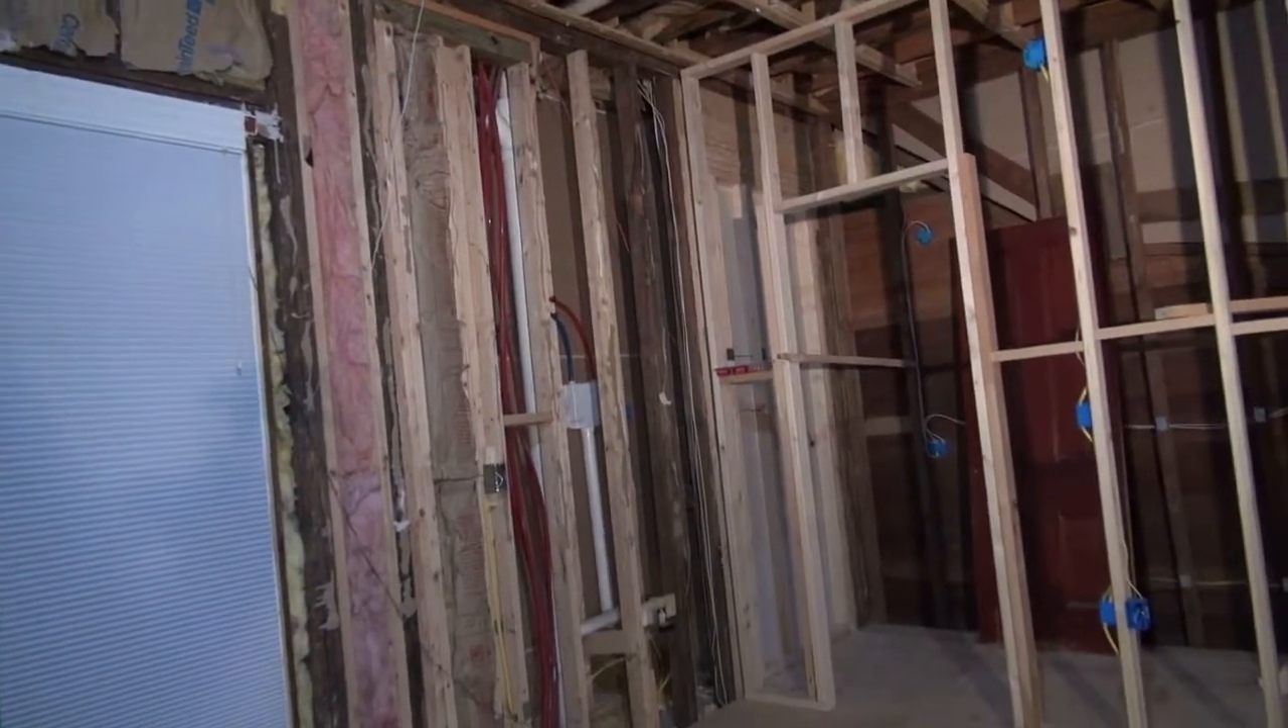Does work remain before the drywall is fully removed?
No.